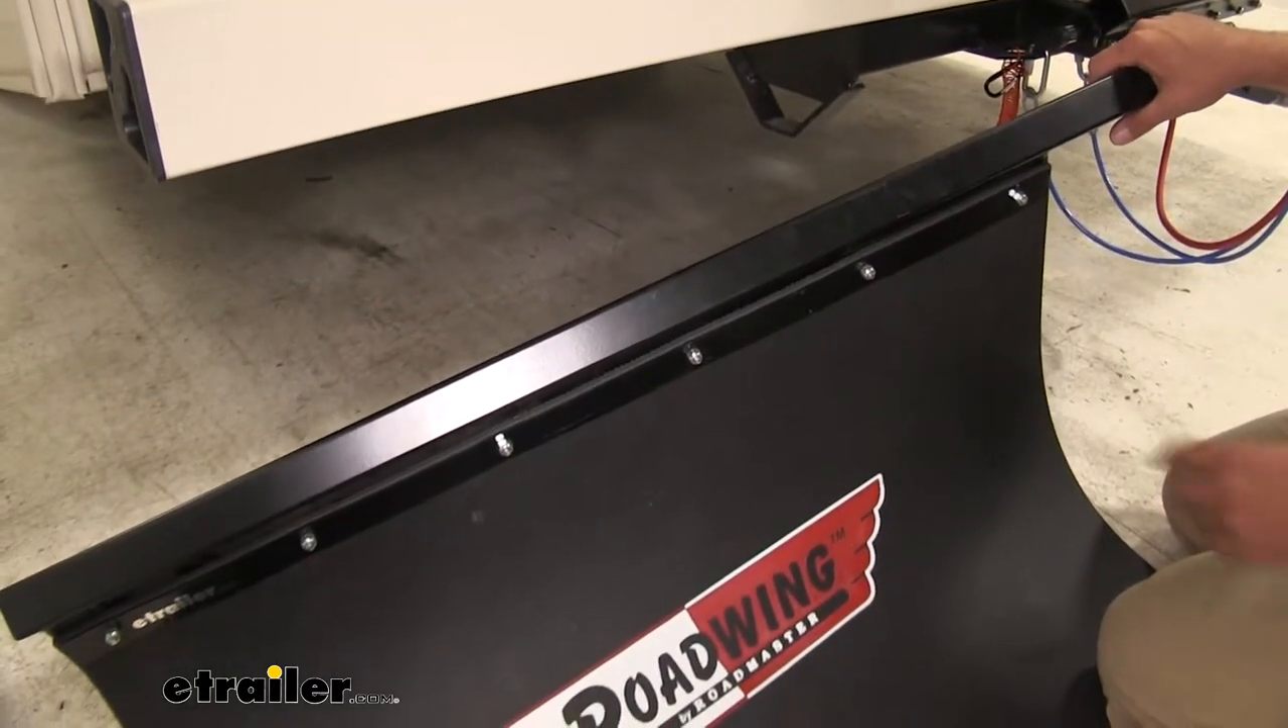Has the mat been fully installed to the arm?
Yes.